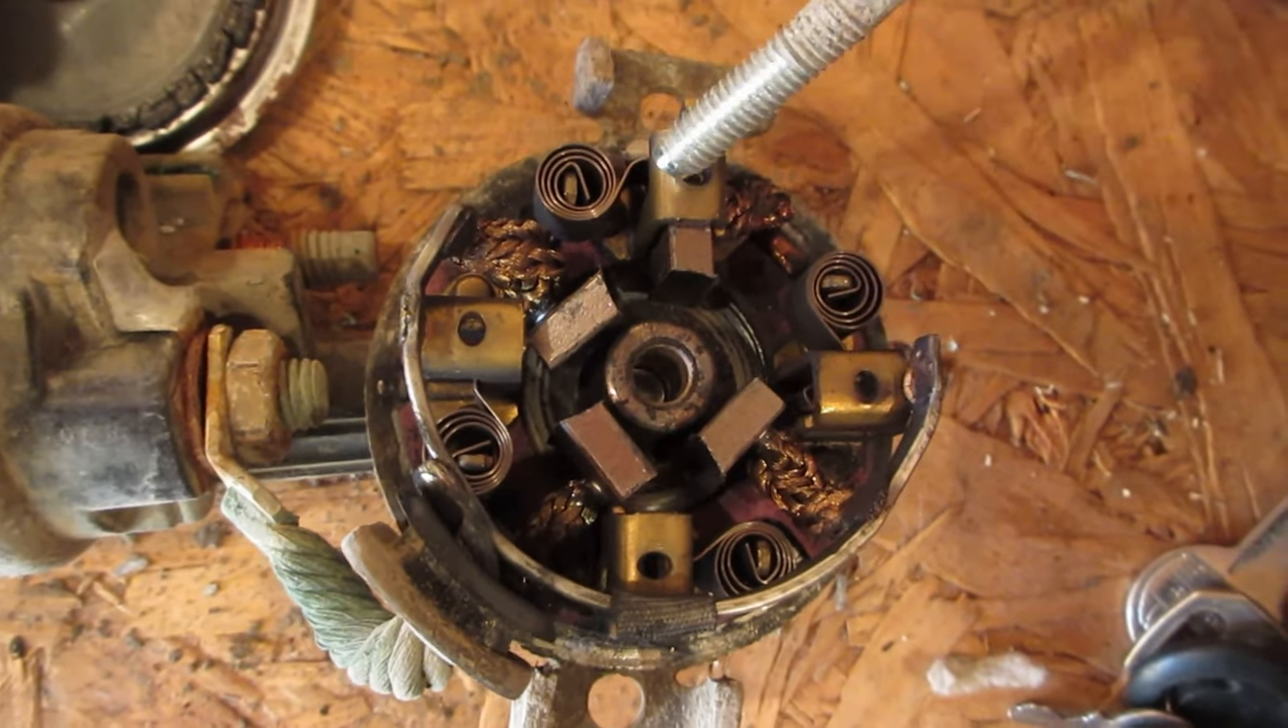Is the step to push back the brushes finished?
No.